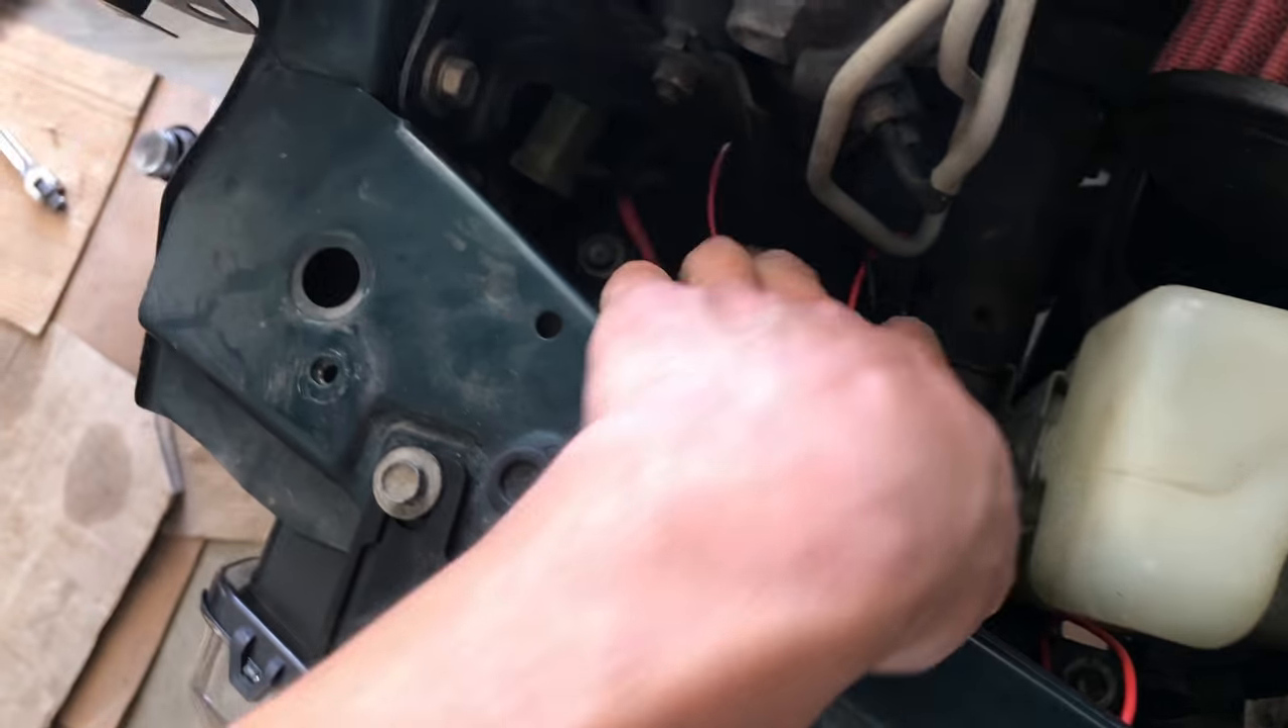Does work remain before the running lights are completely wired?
Yes.